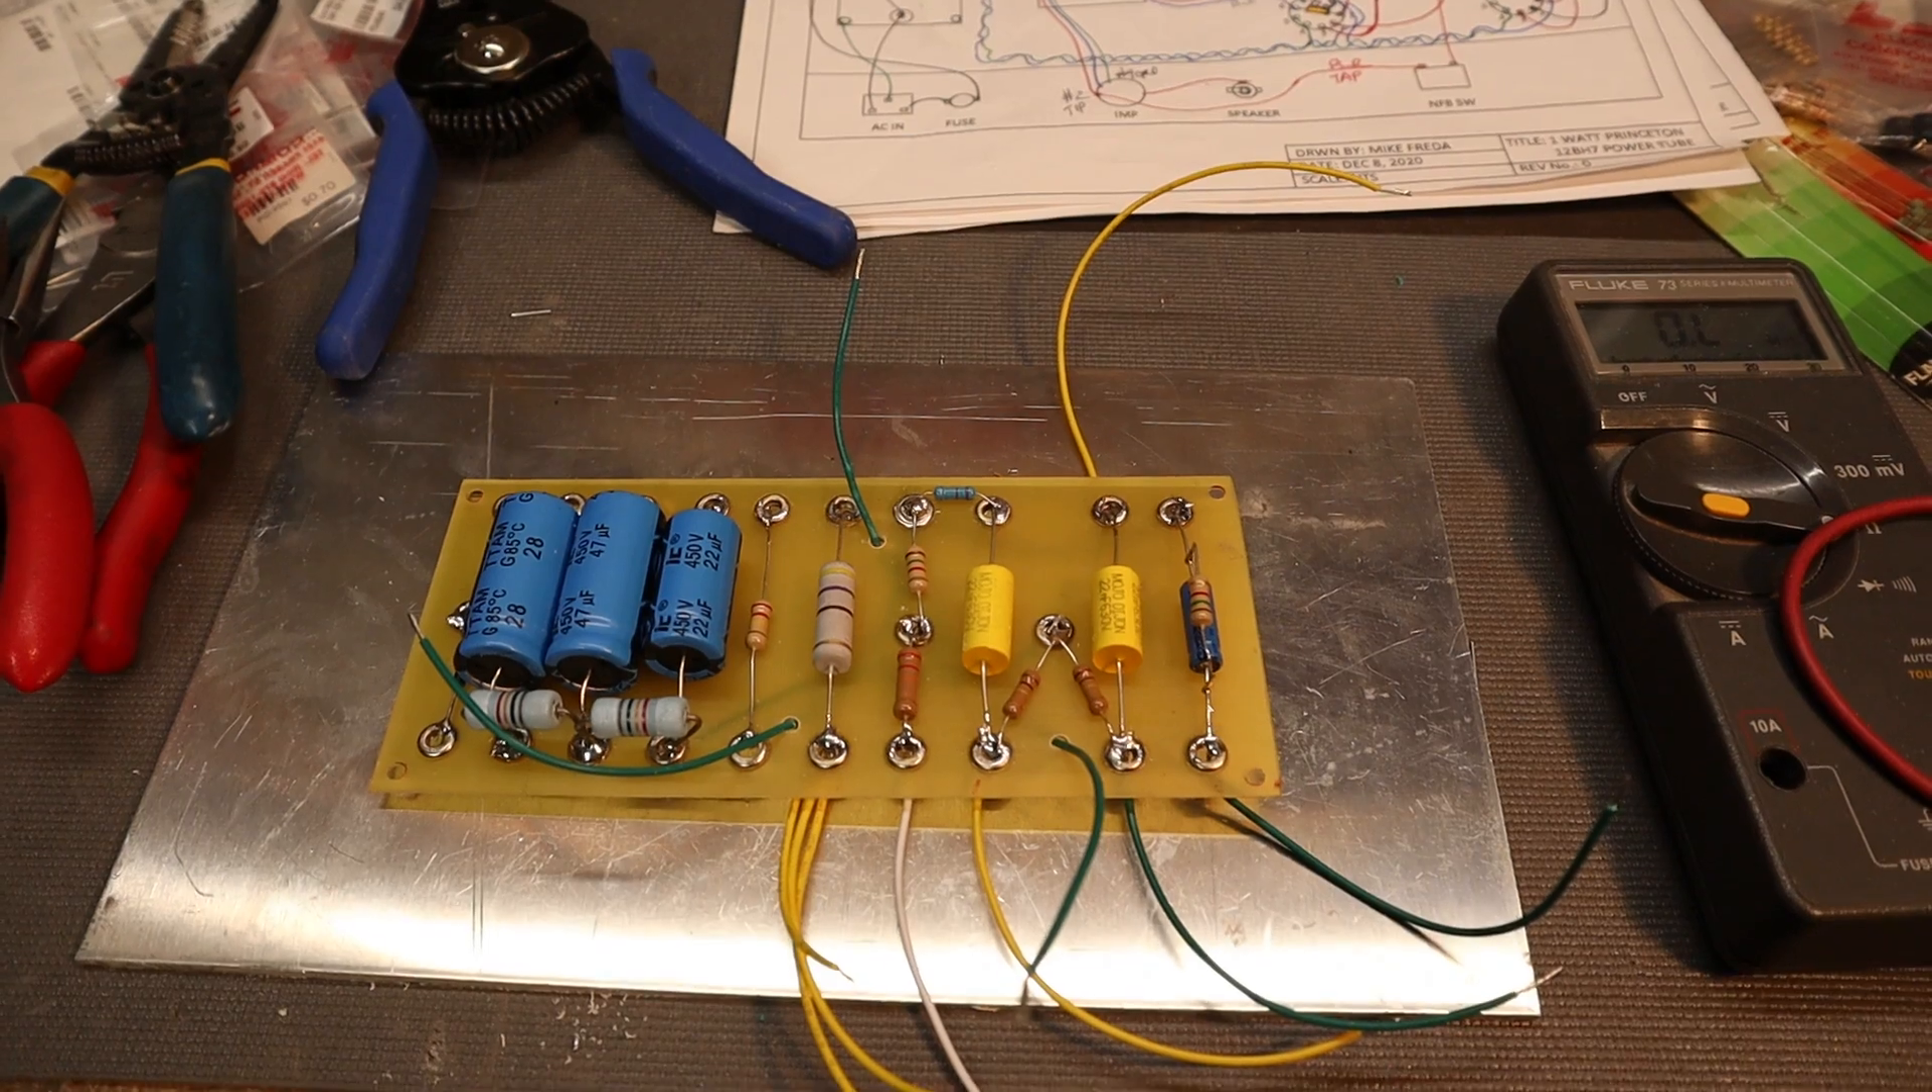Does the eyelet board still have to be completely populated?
No.